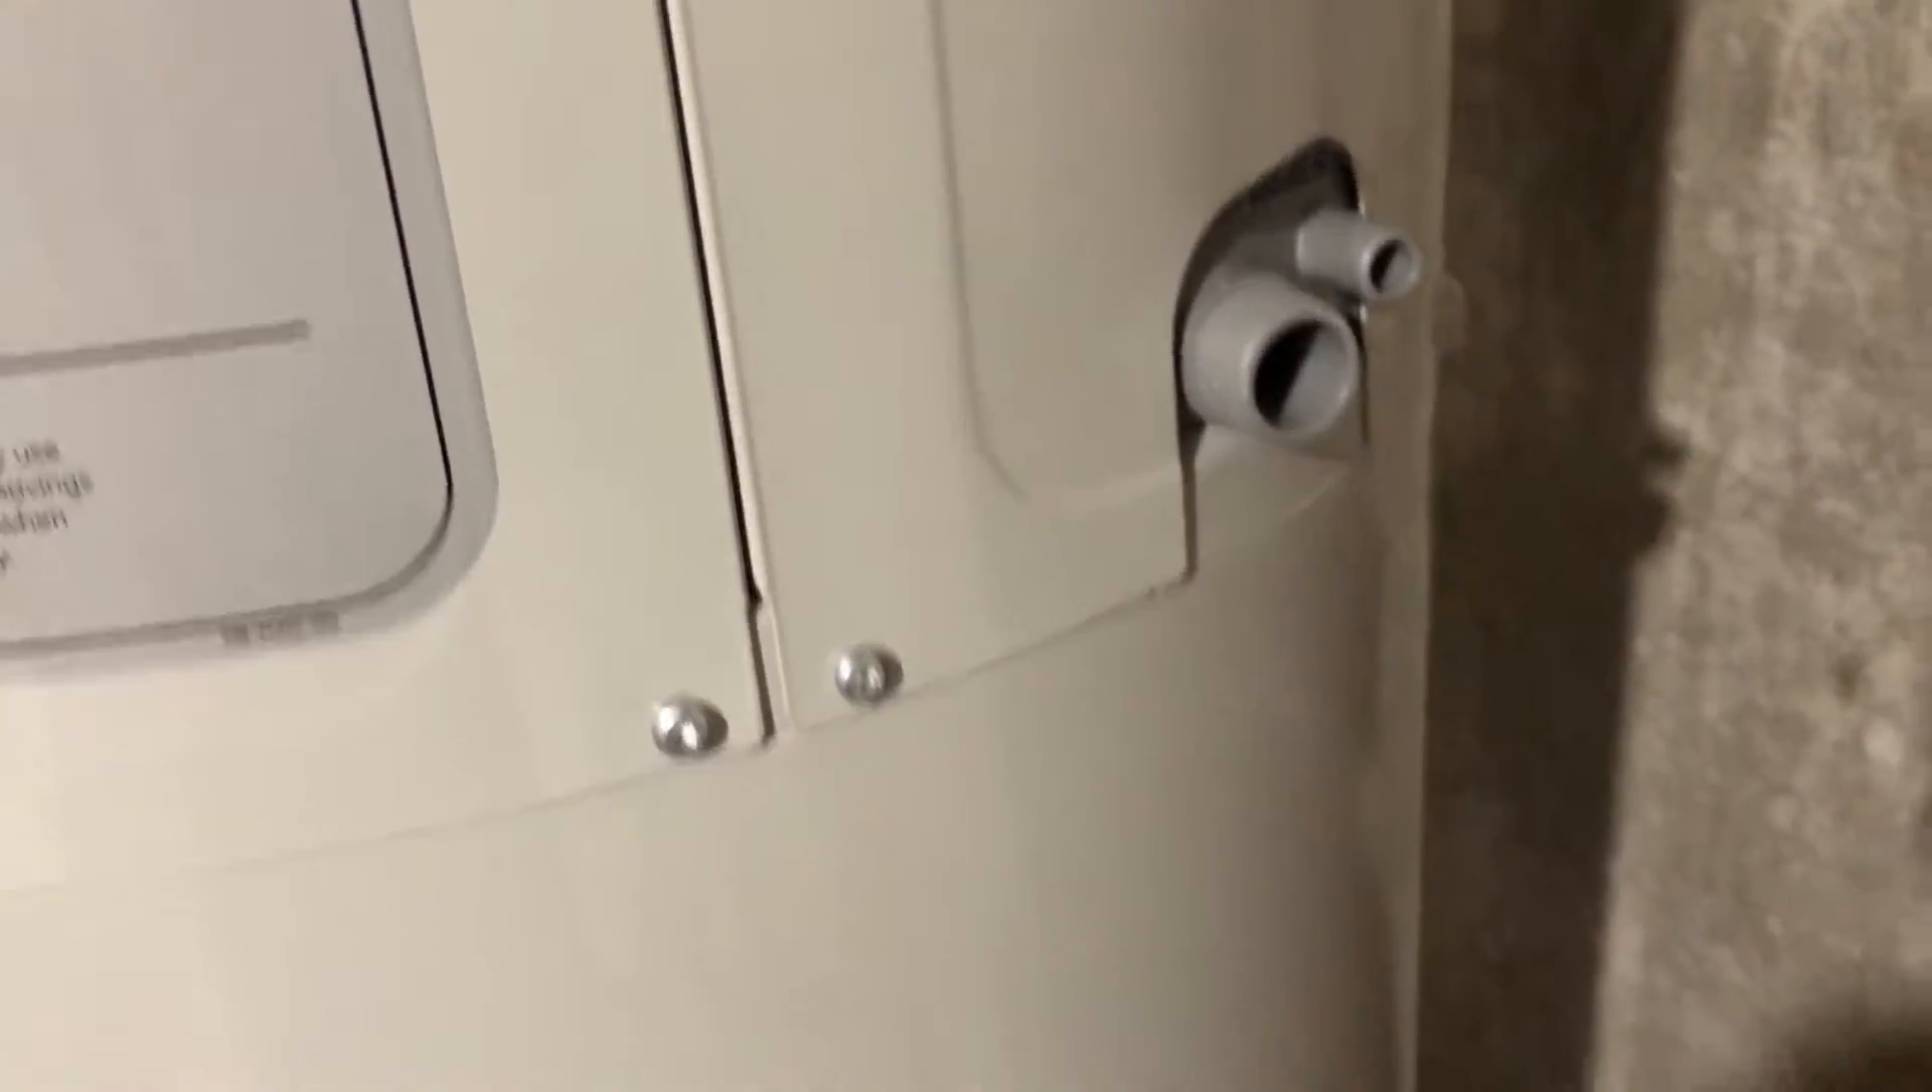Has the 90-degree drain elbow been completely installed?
No.